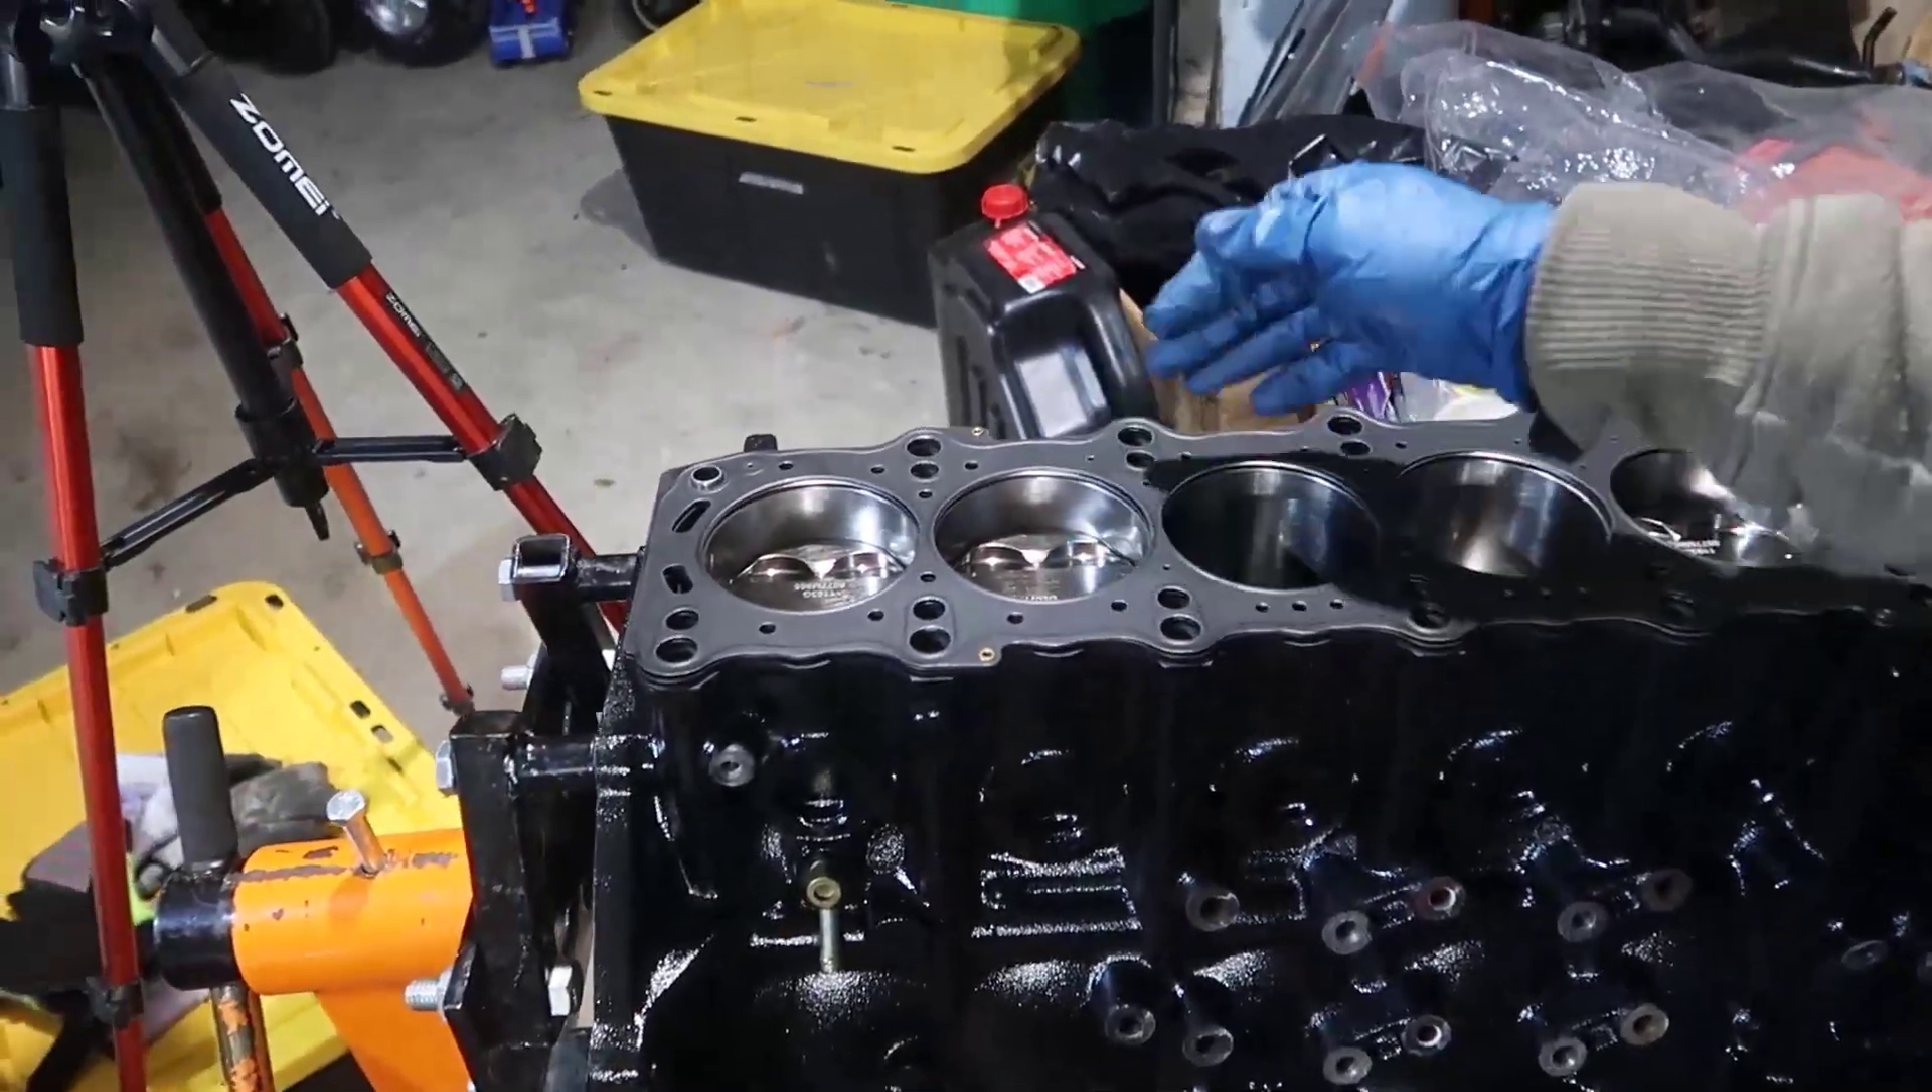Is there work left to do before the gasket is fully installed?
No.